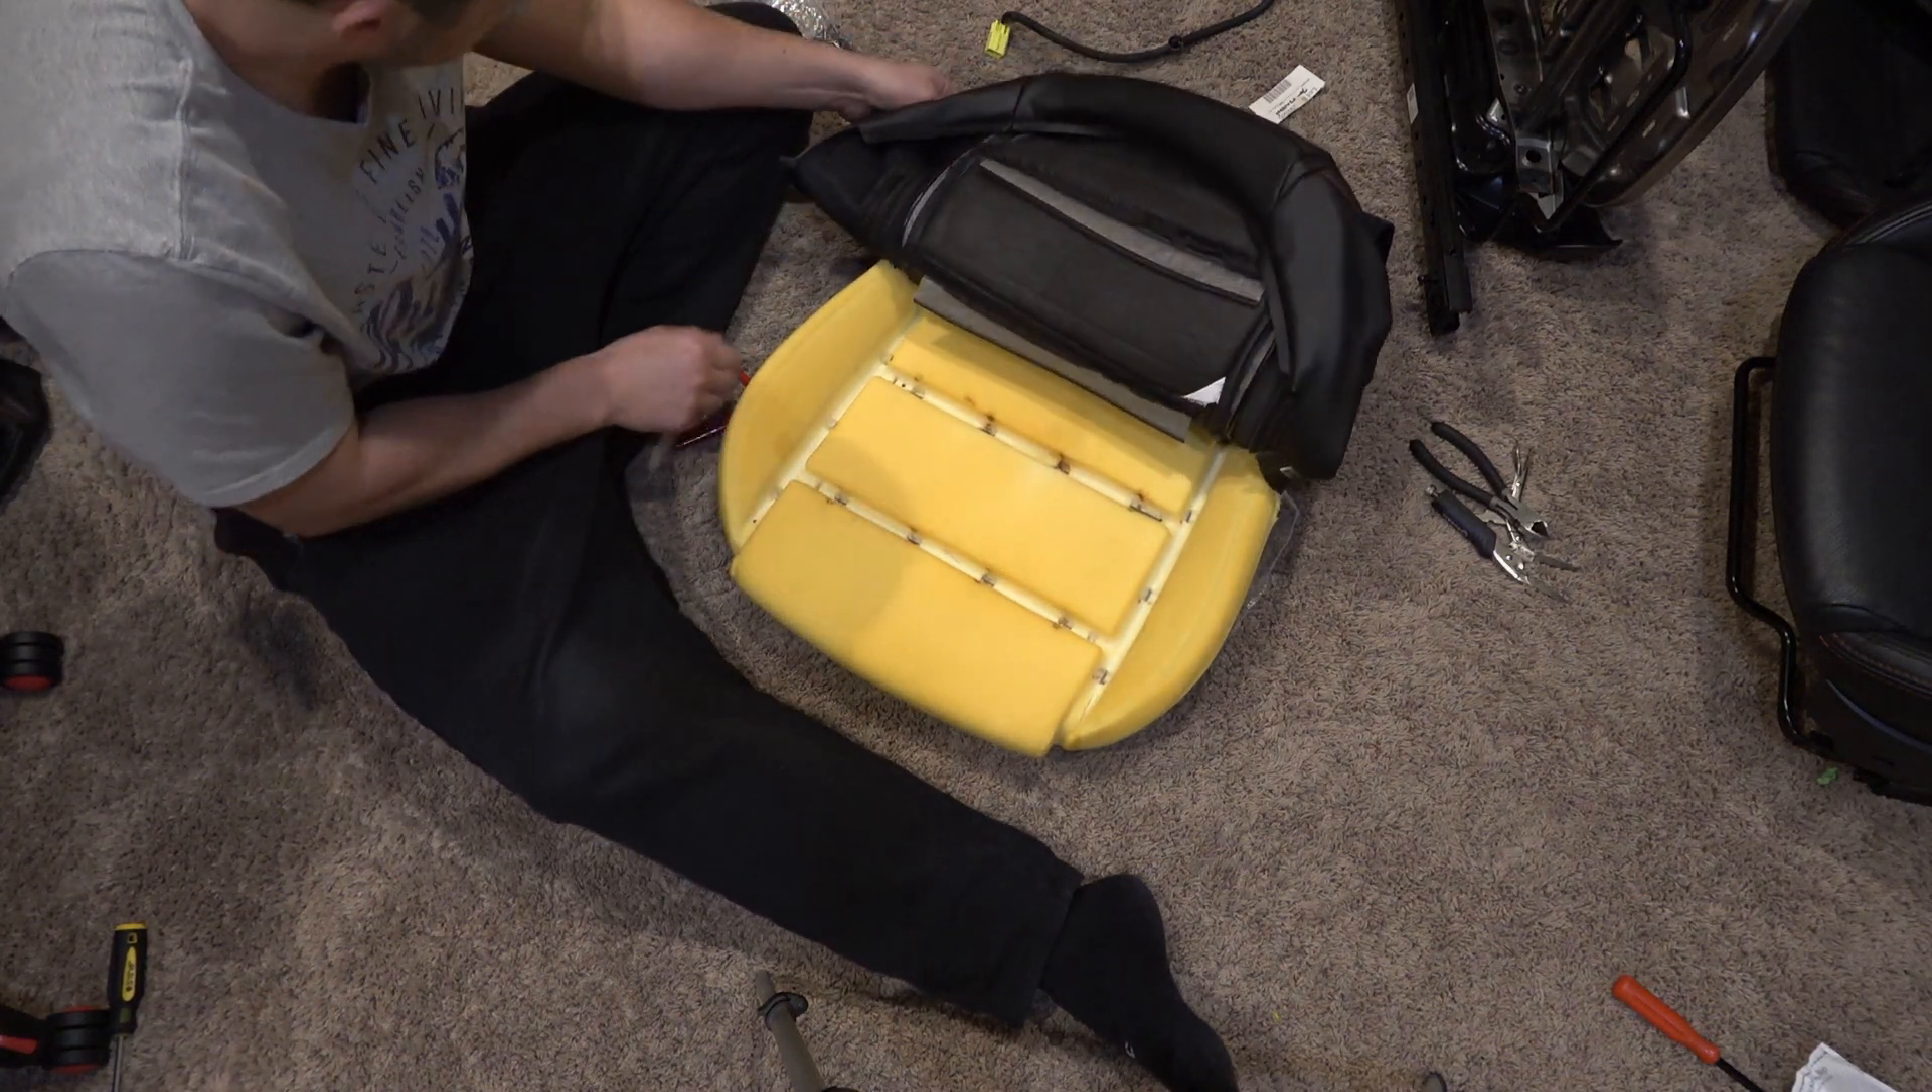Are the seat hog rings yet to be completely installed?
Yes.